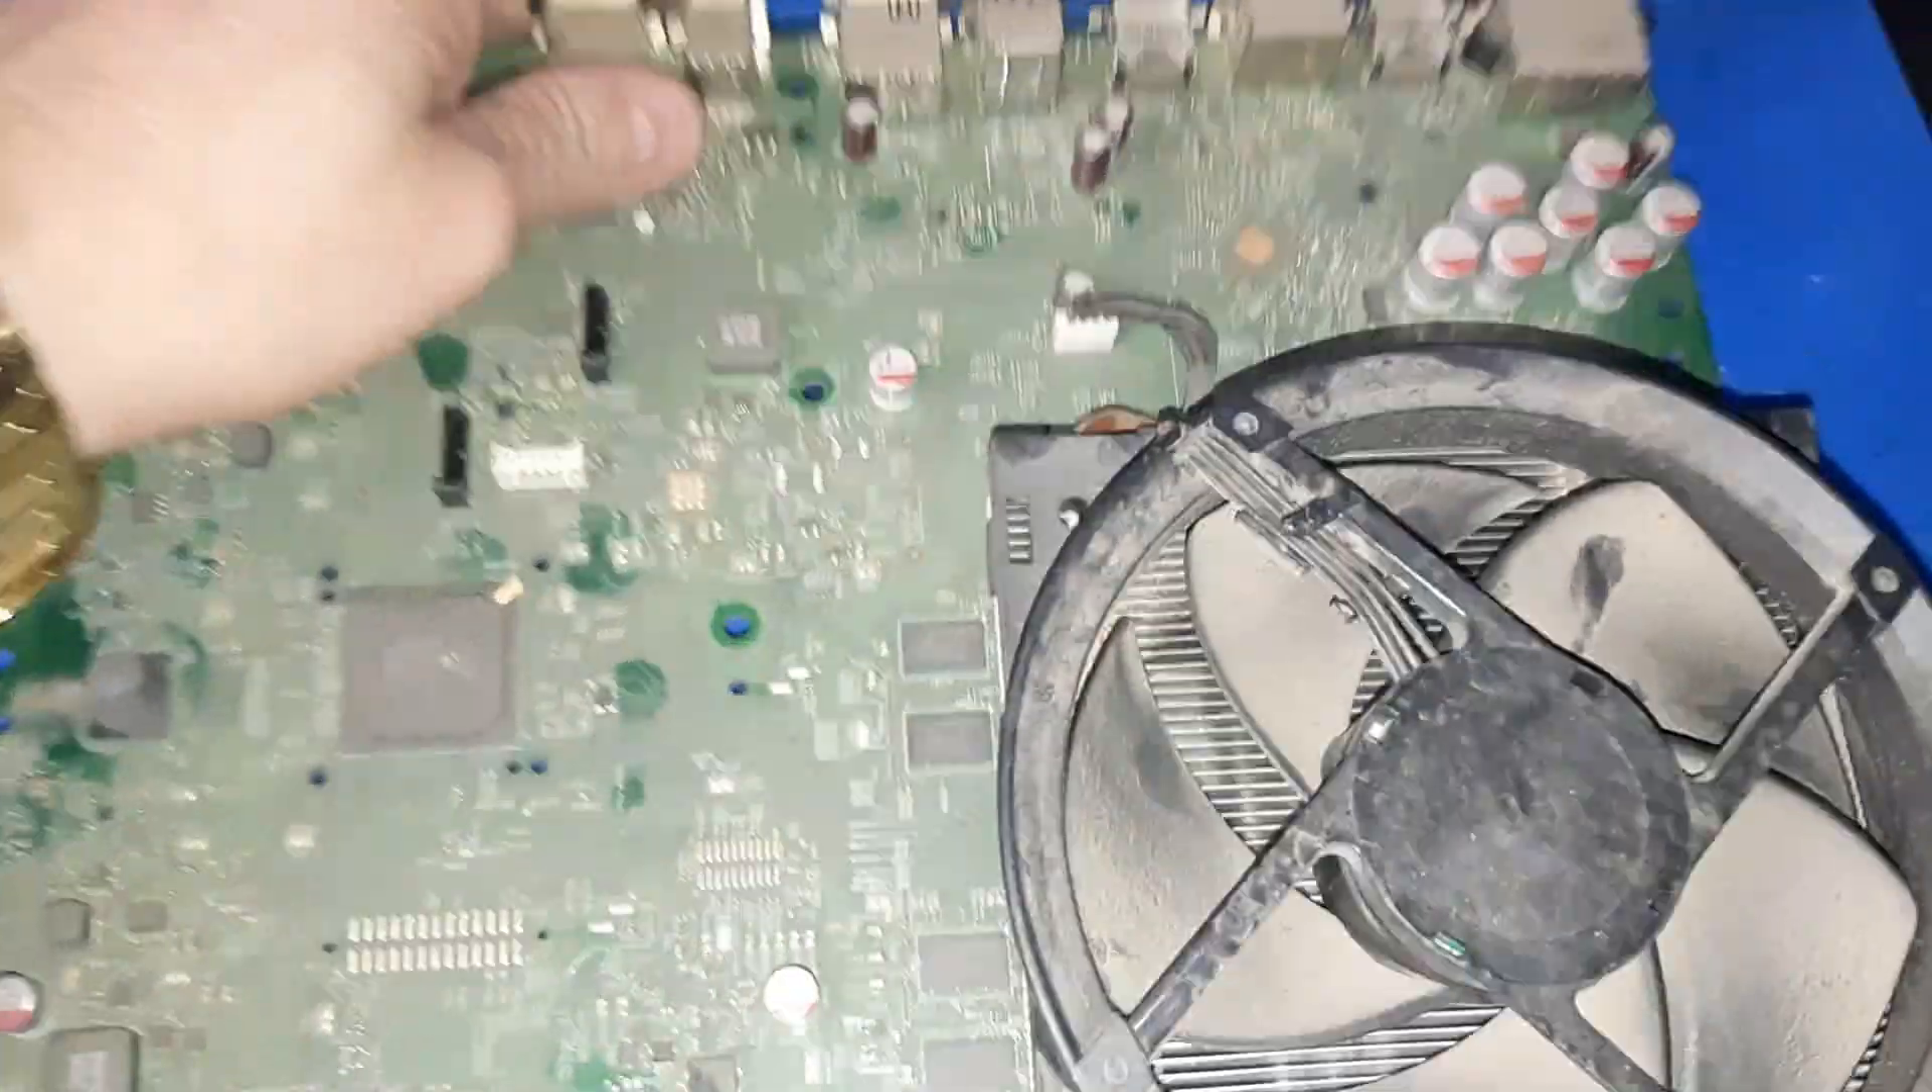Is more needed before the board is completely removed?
No.